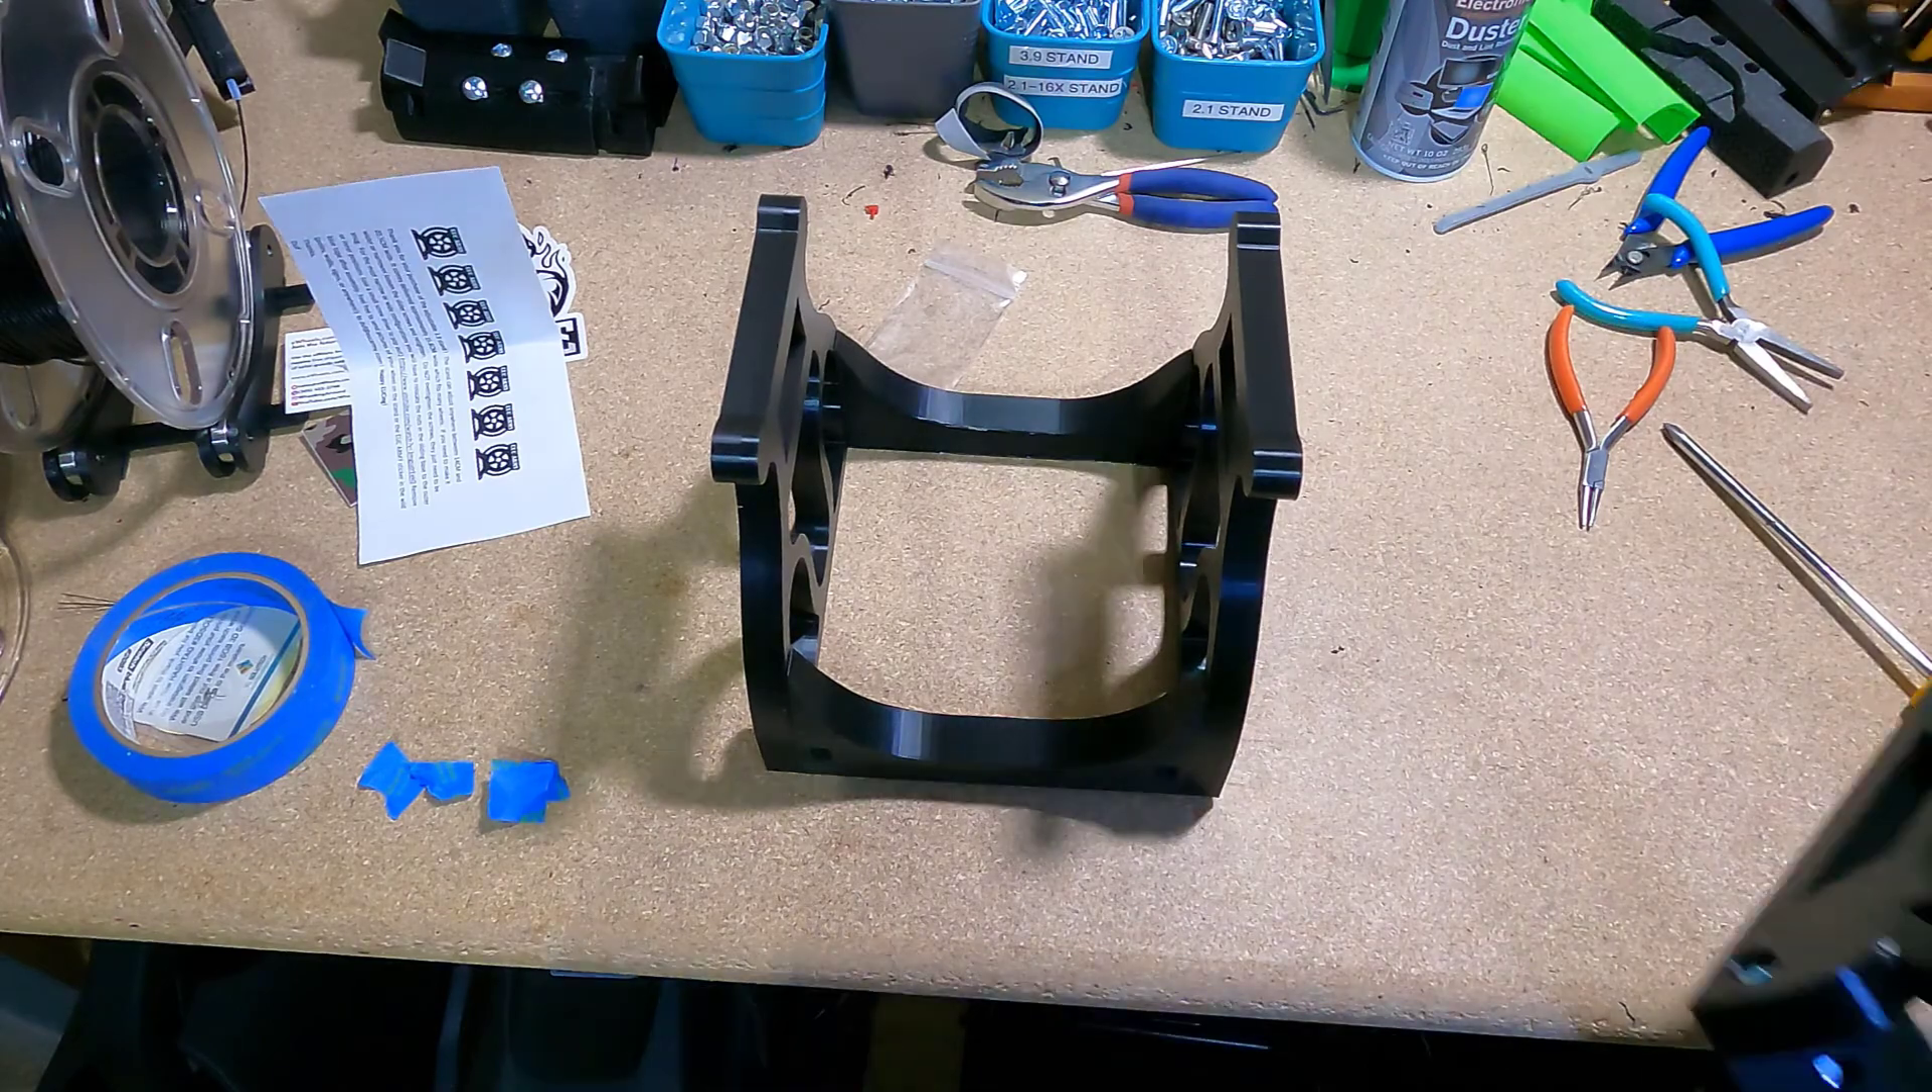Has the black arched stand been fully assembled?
Yes.